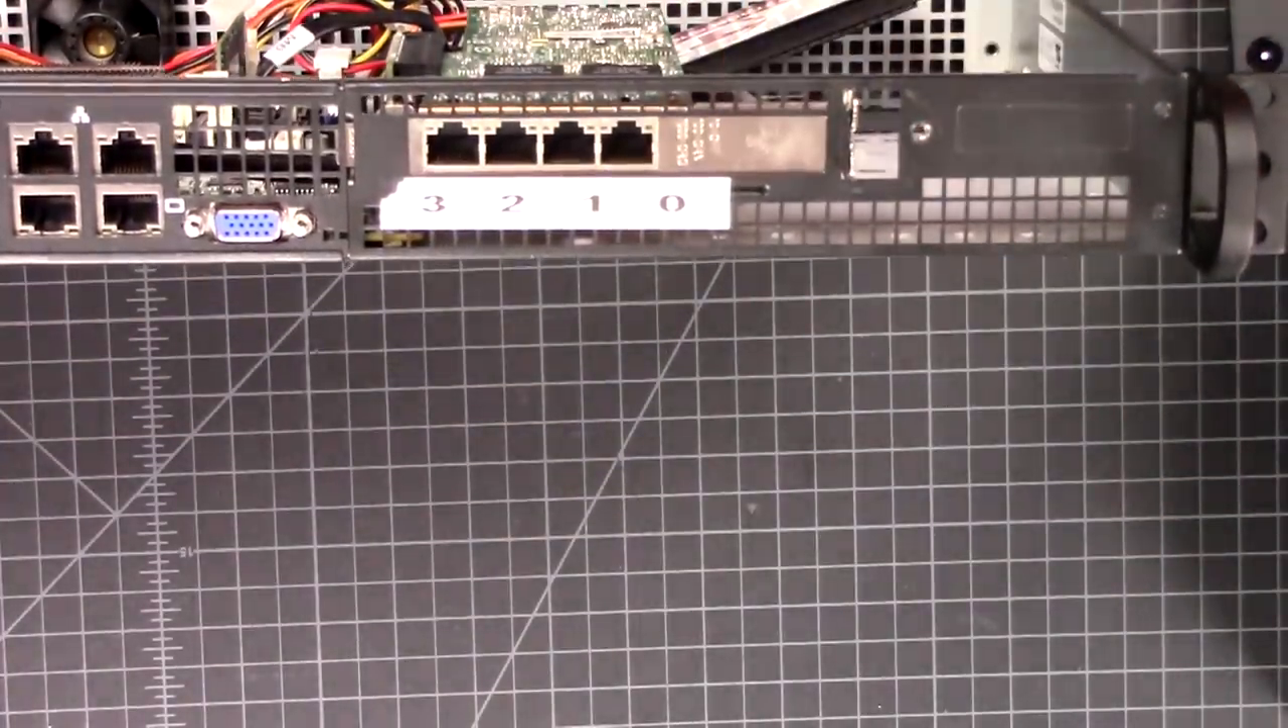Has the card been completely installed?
Yes.